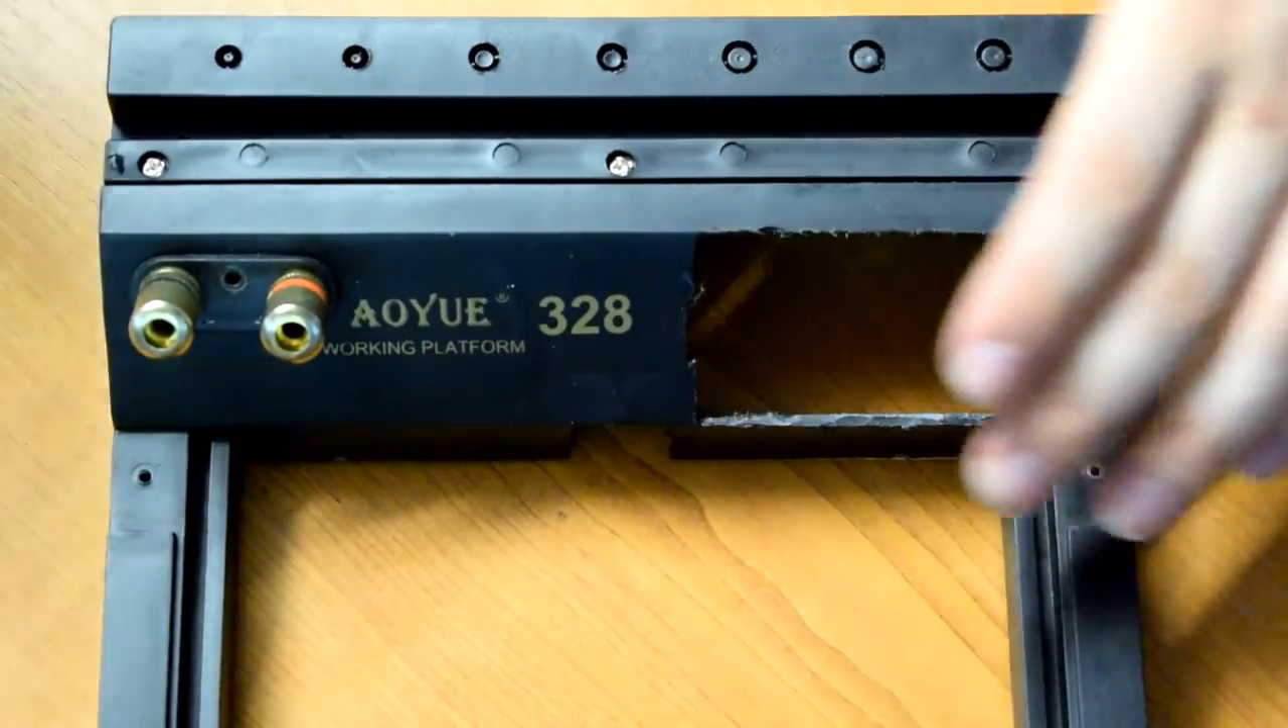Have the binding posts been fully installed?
Yes.